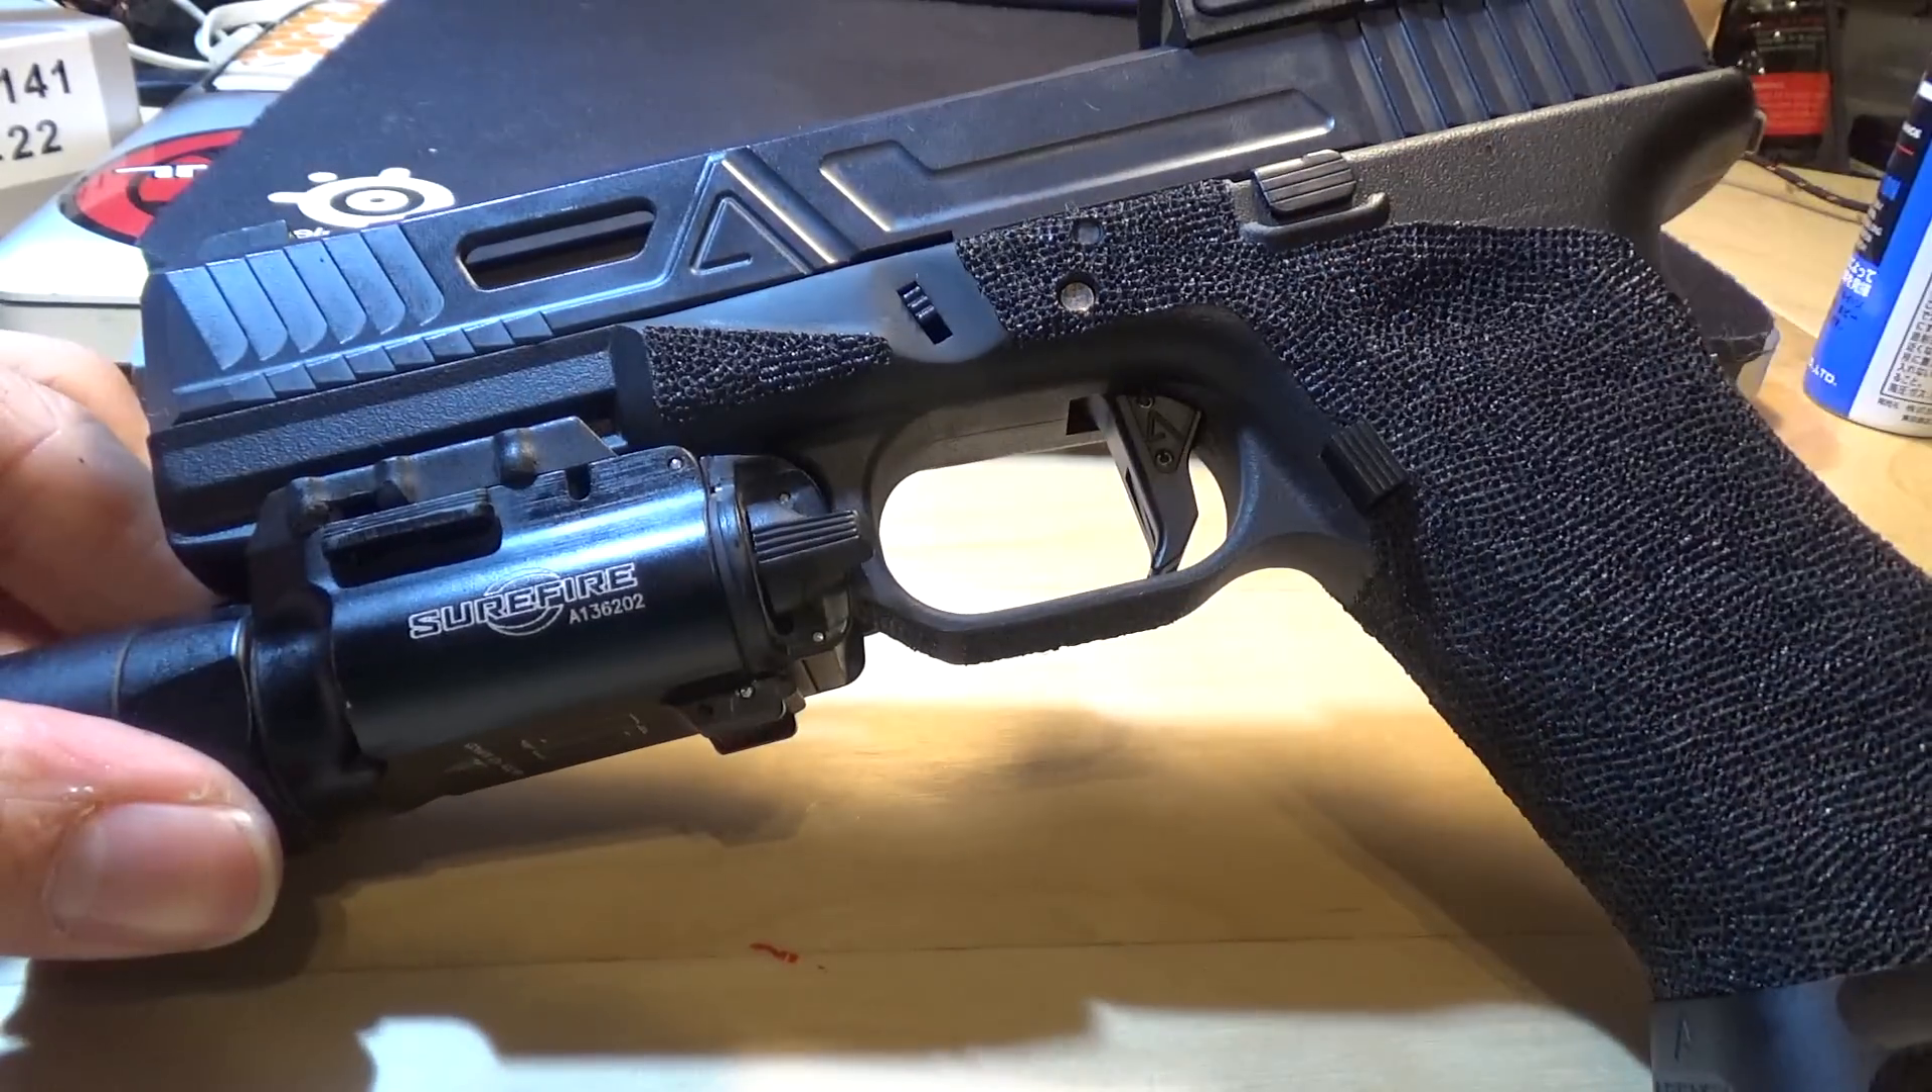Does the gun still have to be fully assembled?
No.